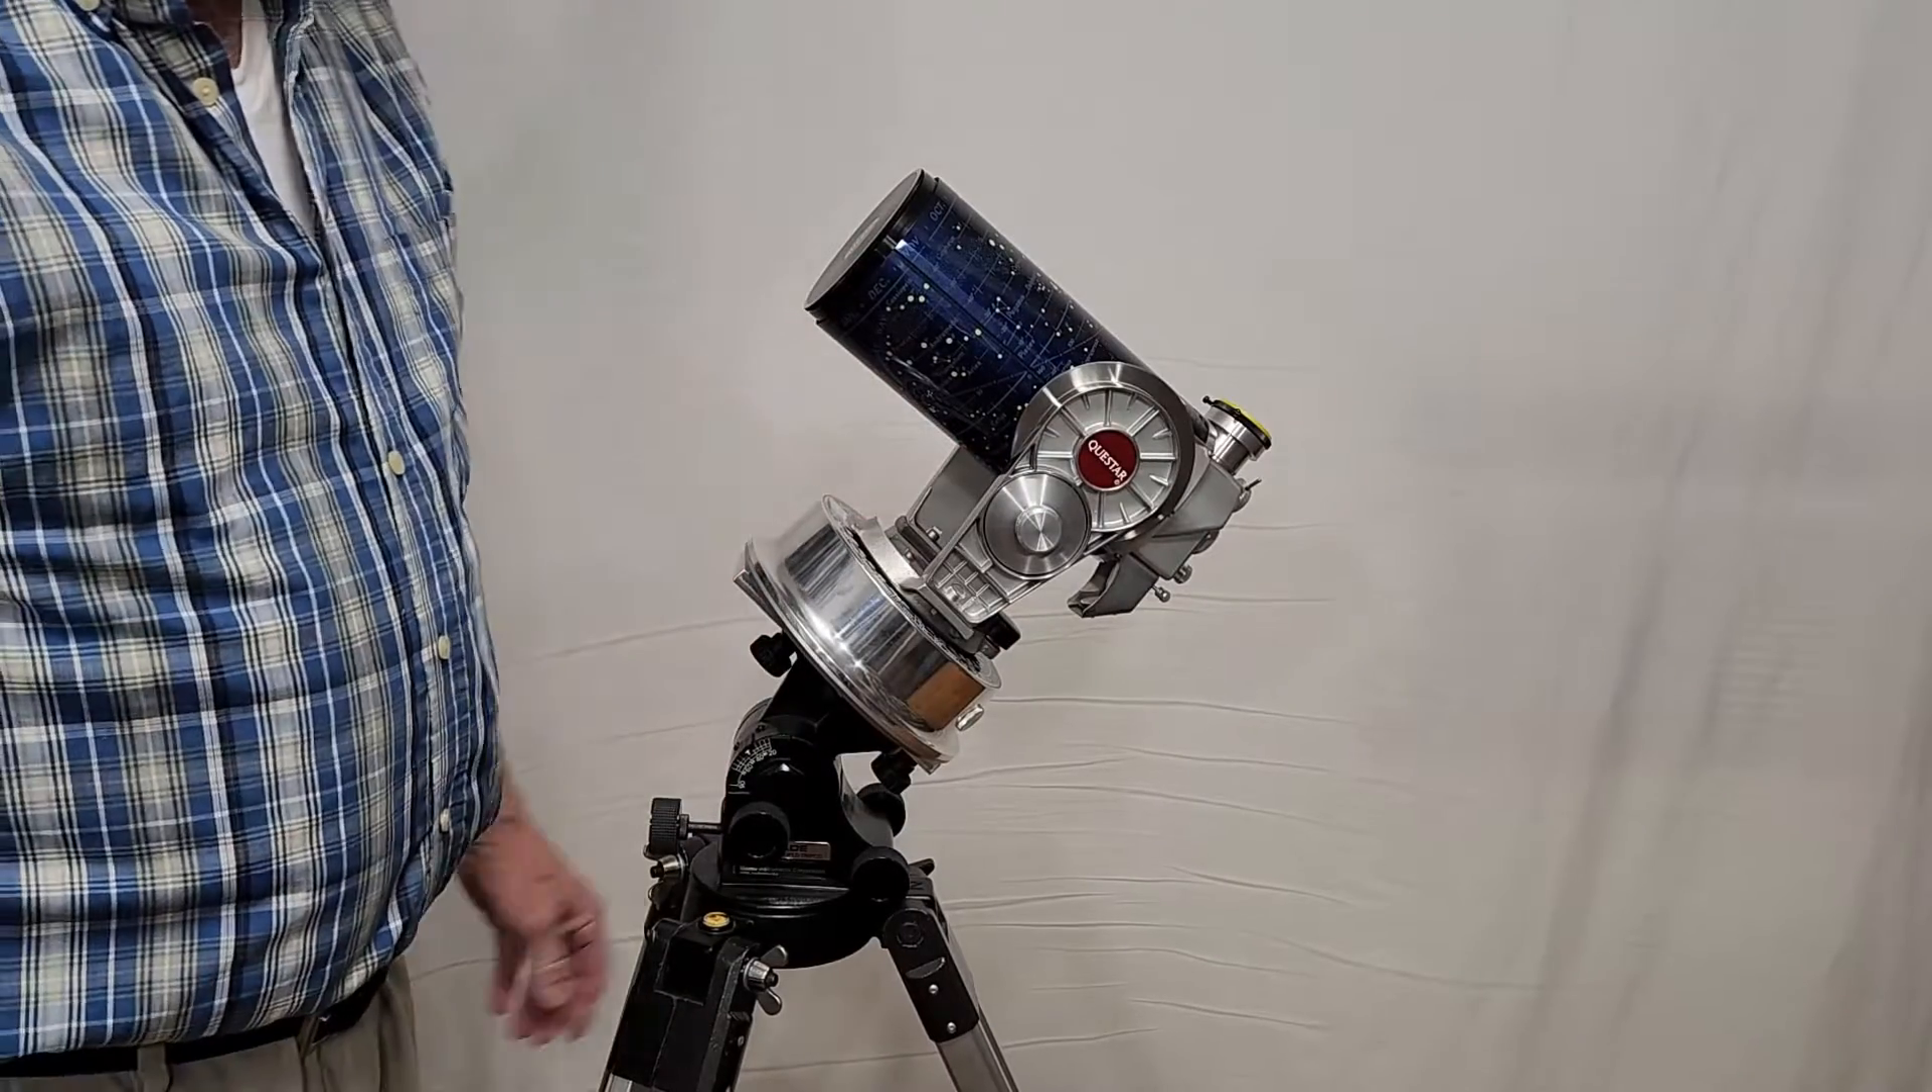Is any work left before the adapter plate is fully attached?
No.